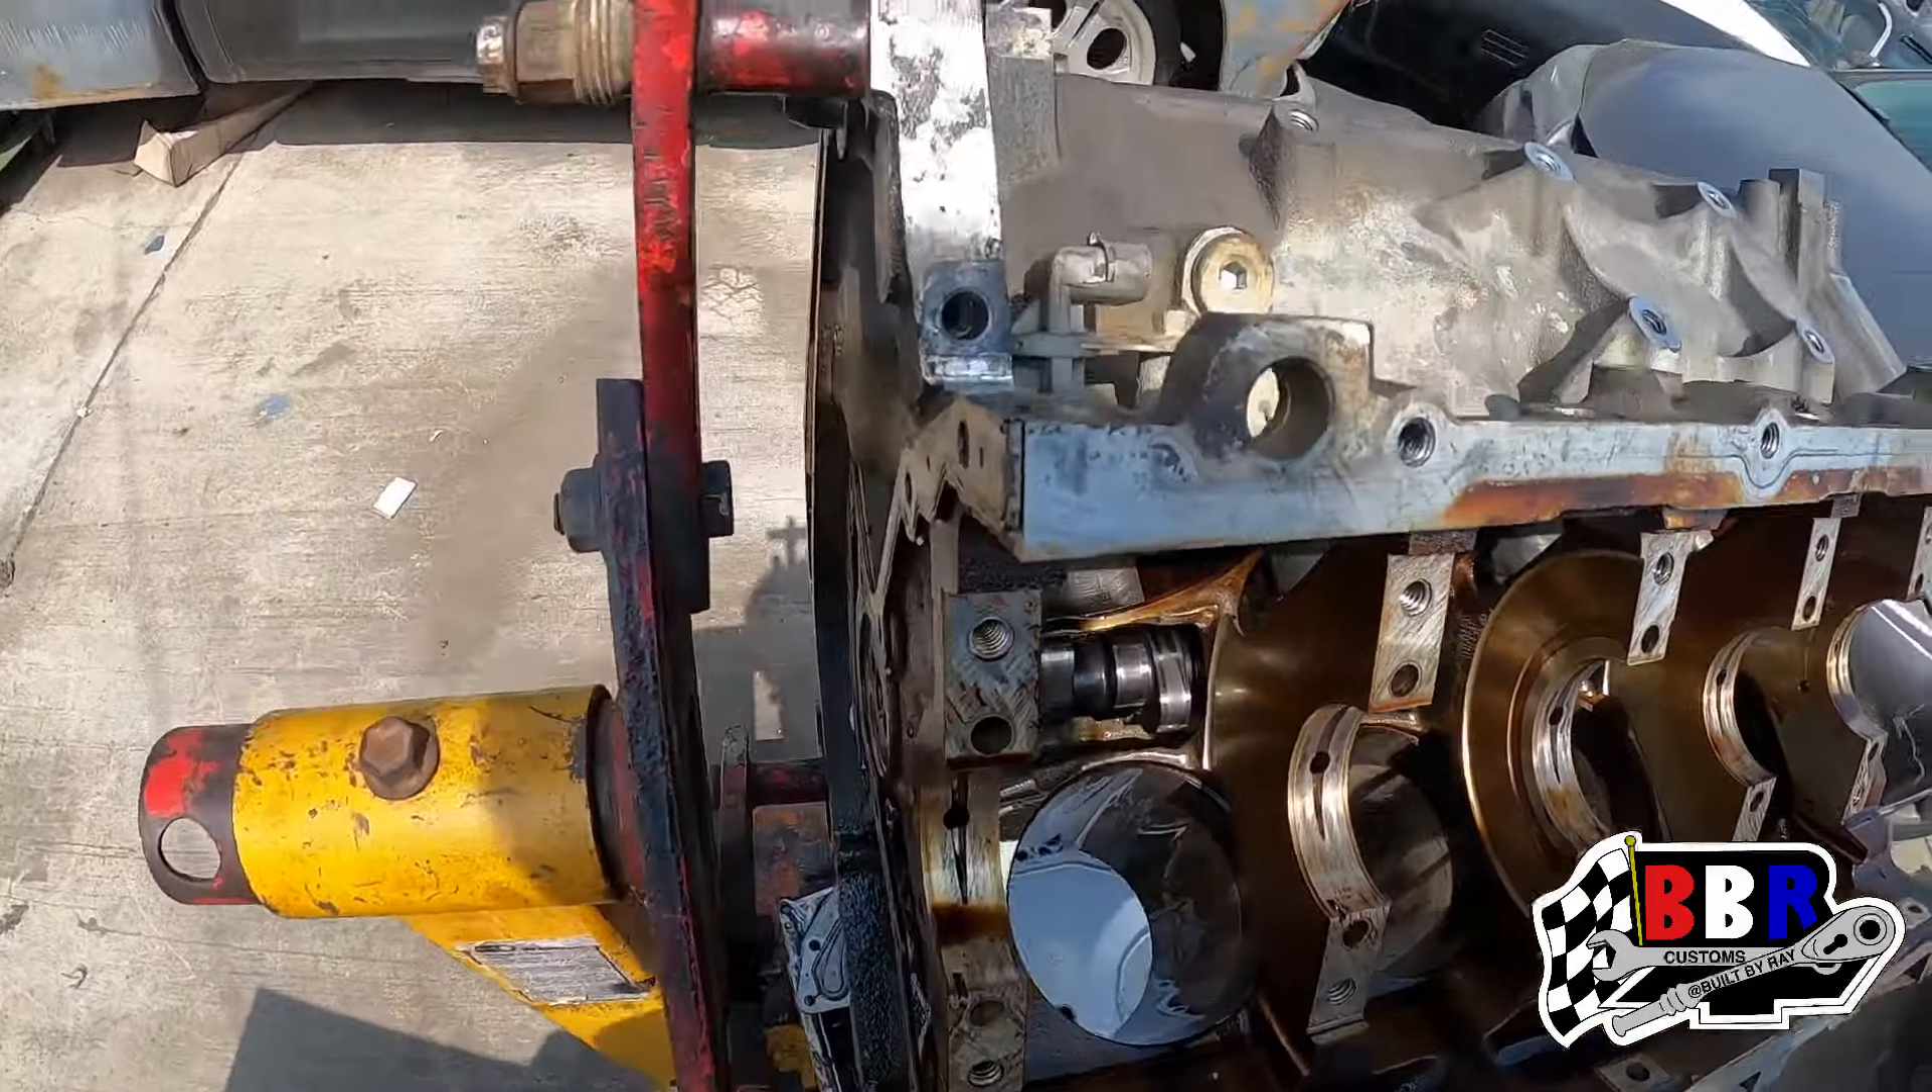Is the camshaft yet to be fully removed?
Yes.